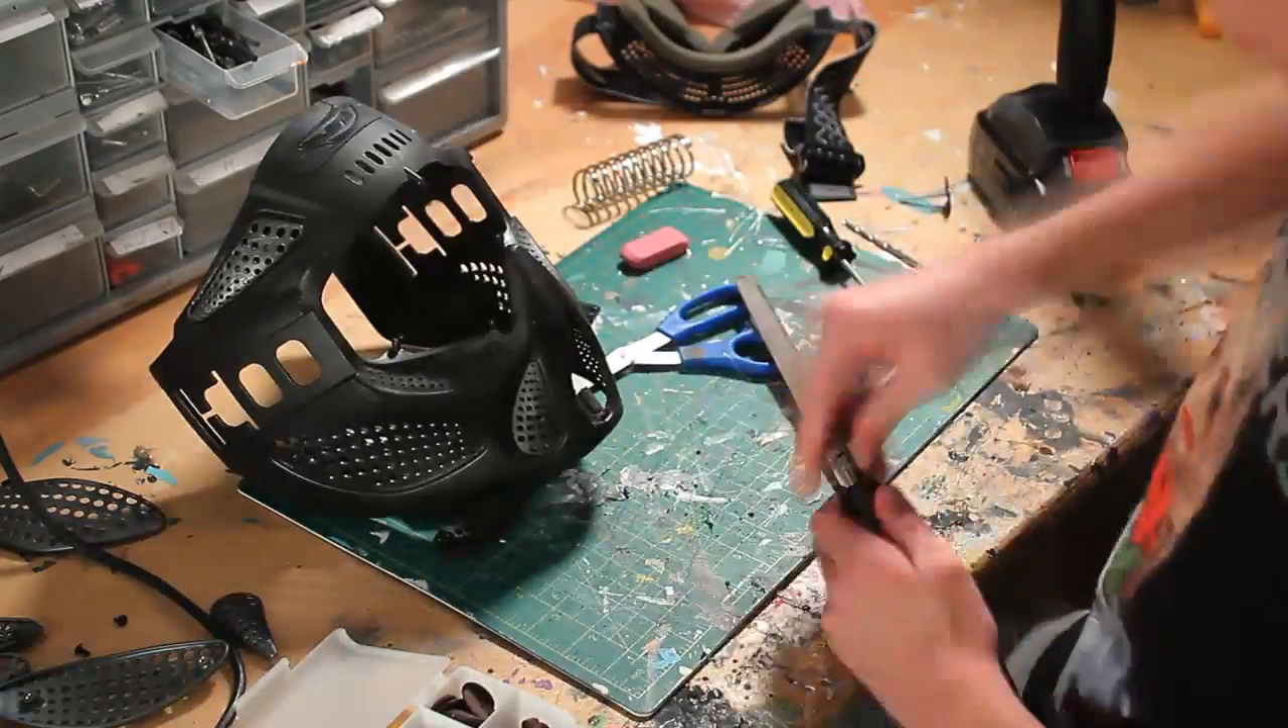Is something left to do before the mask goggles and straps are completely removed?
No.